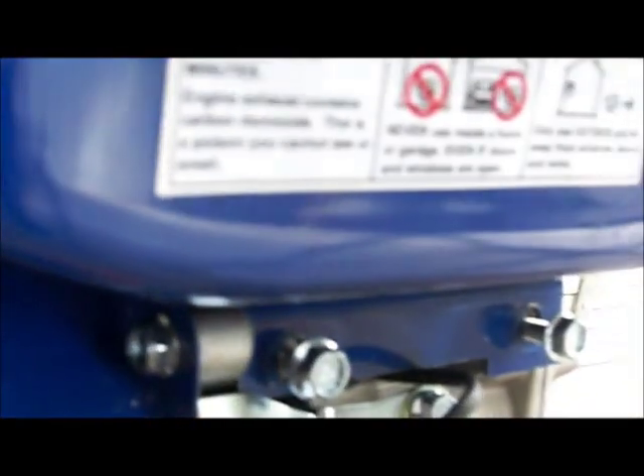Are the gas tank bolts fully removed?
No.